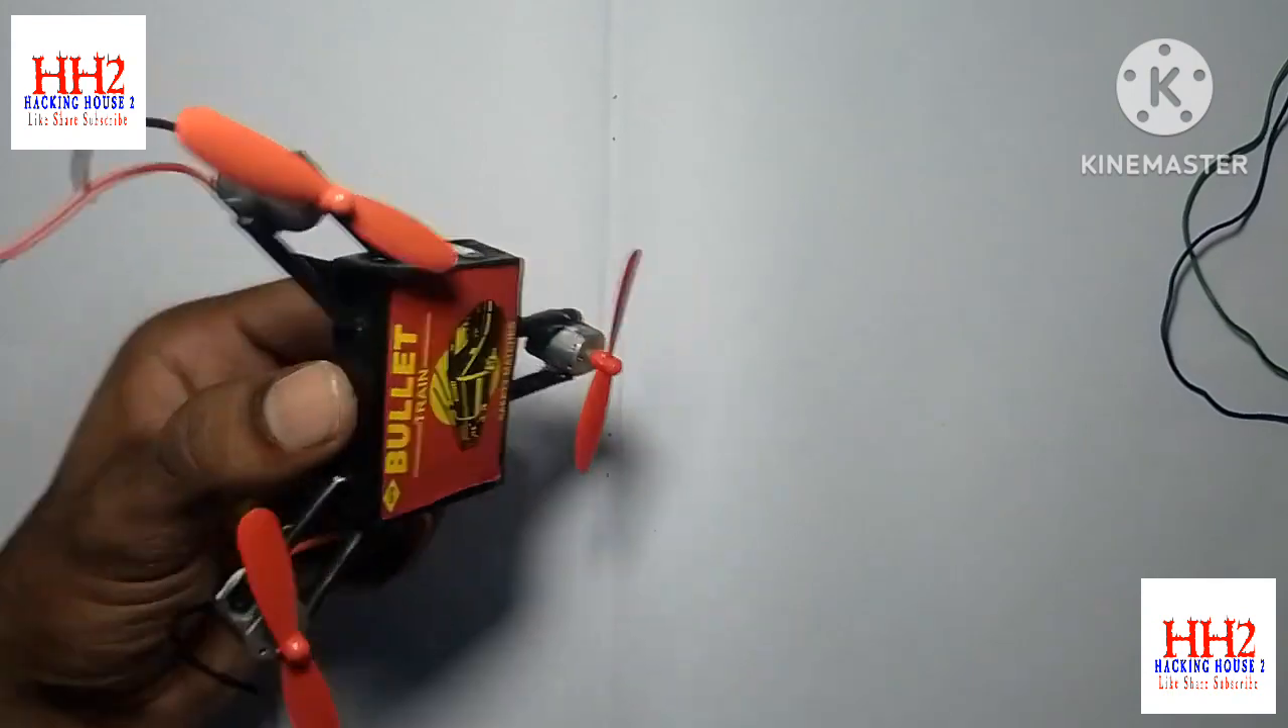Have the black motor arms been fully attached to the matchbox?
Yes.